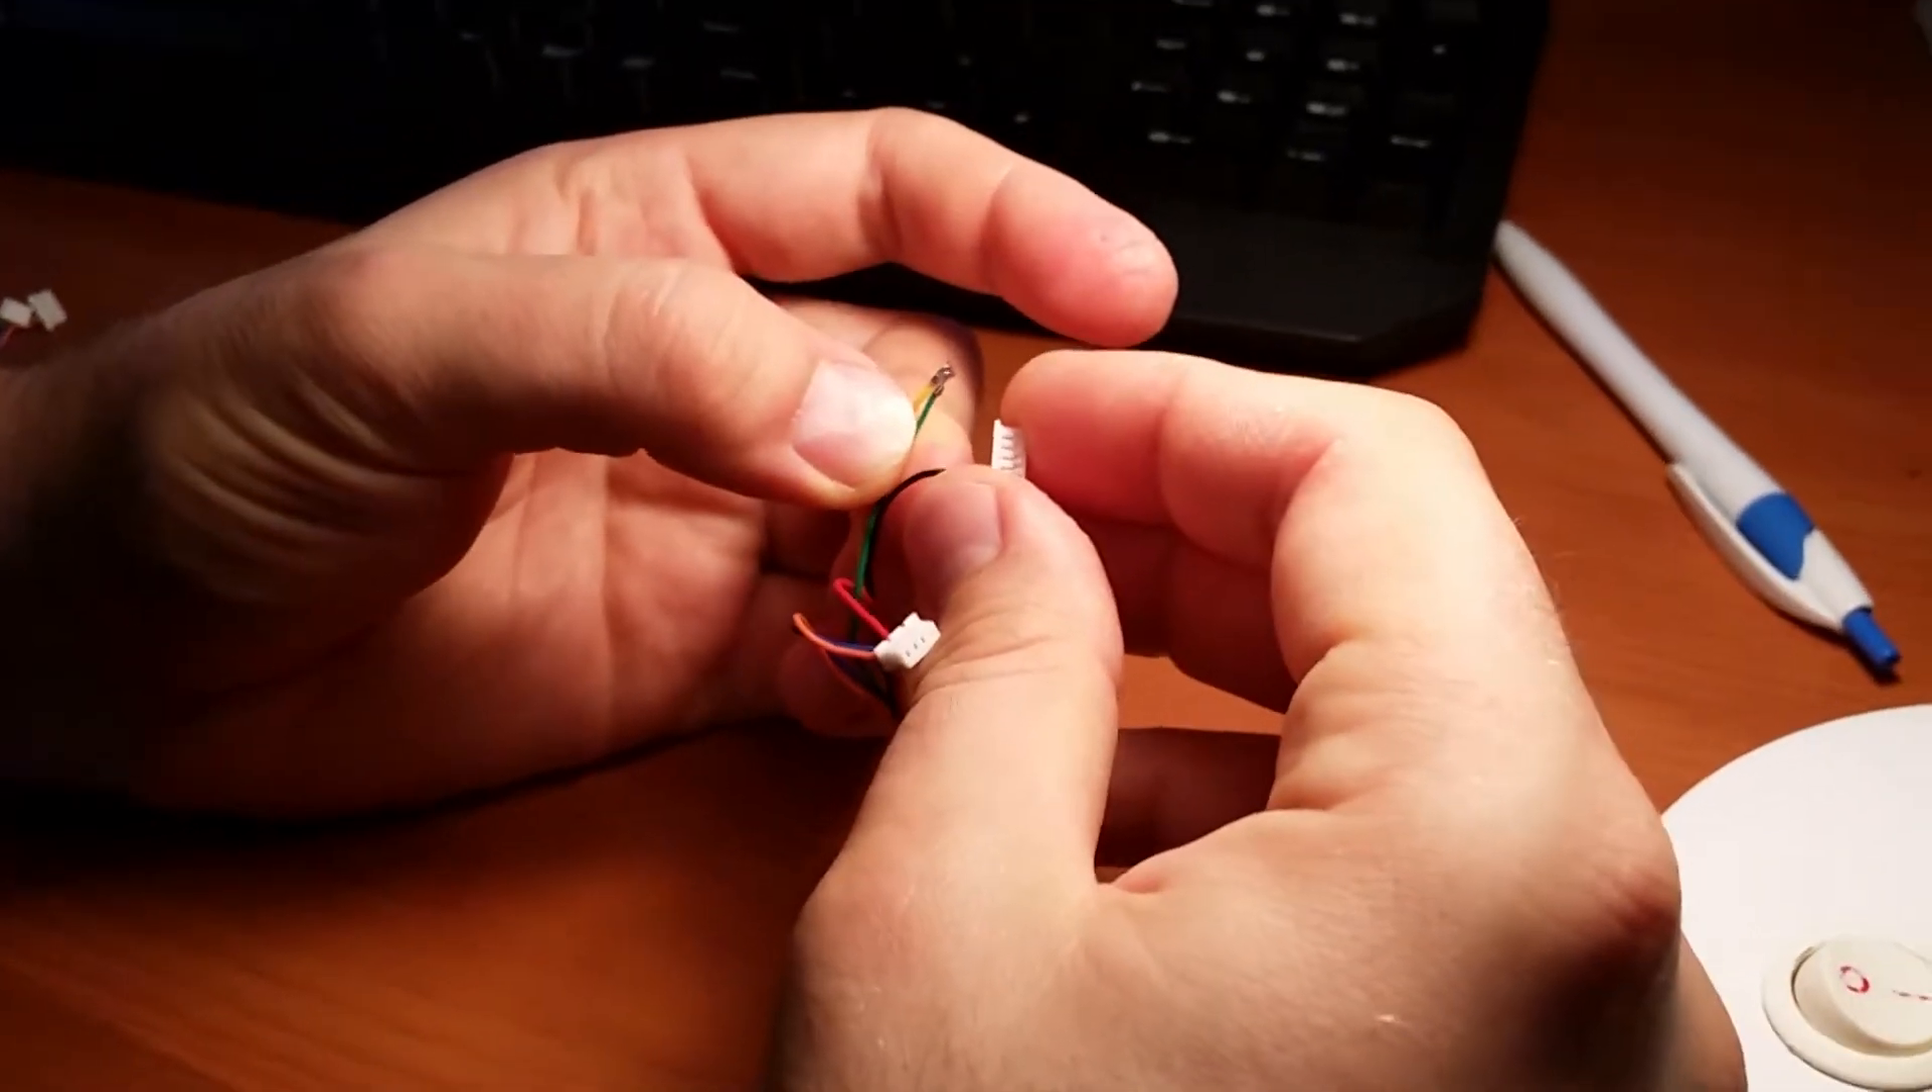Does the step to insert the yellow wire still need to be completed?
Yes.